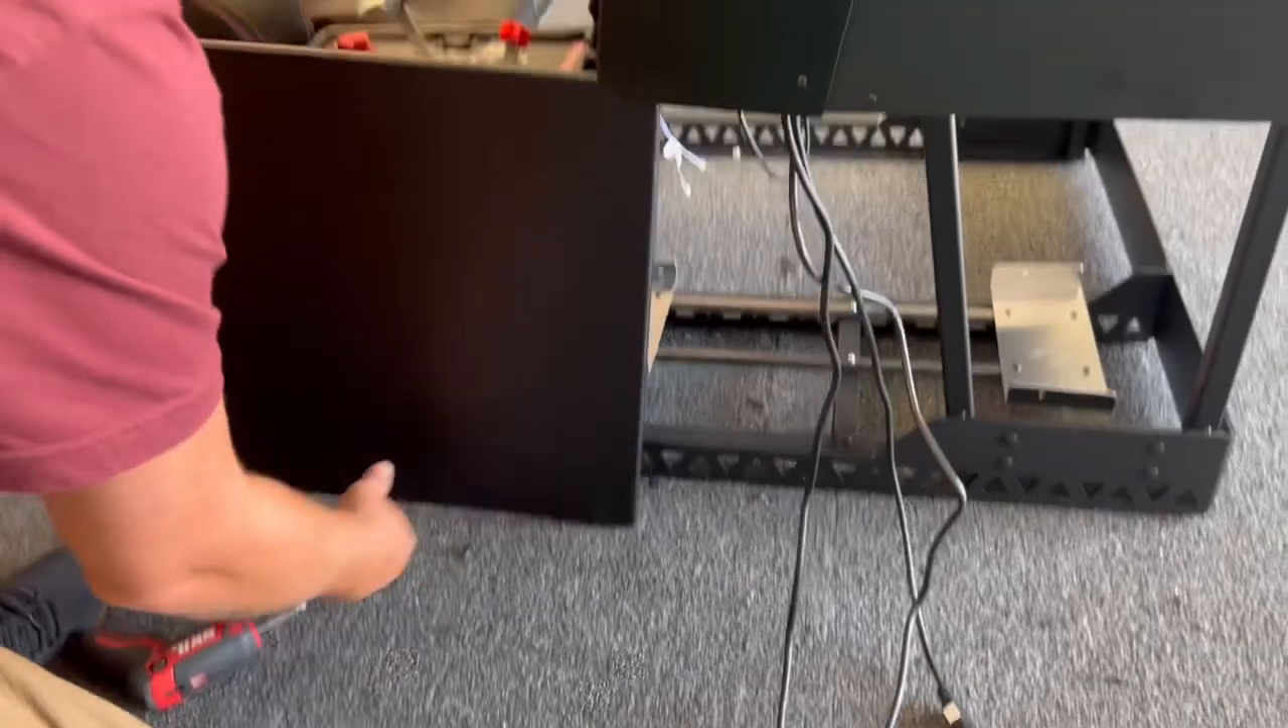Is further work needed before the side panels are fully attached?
Yes.